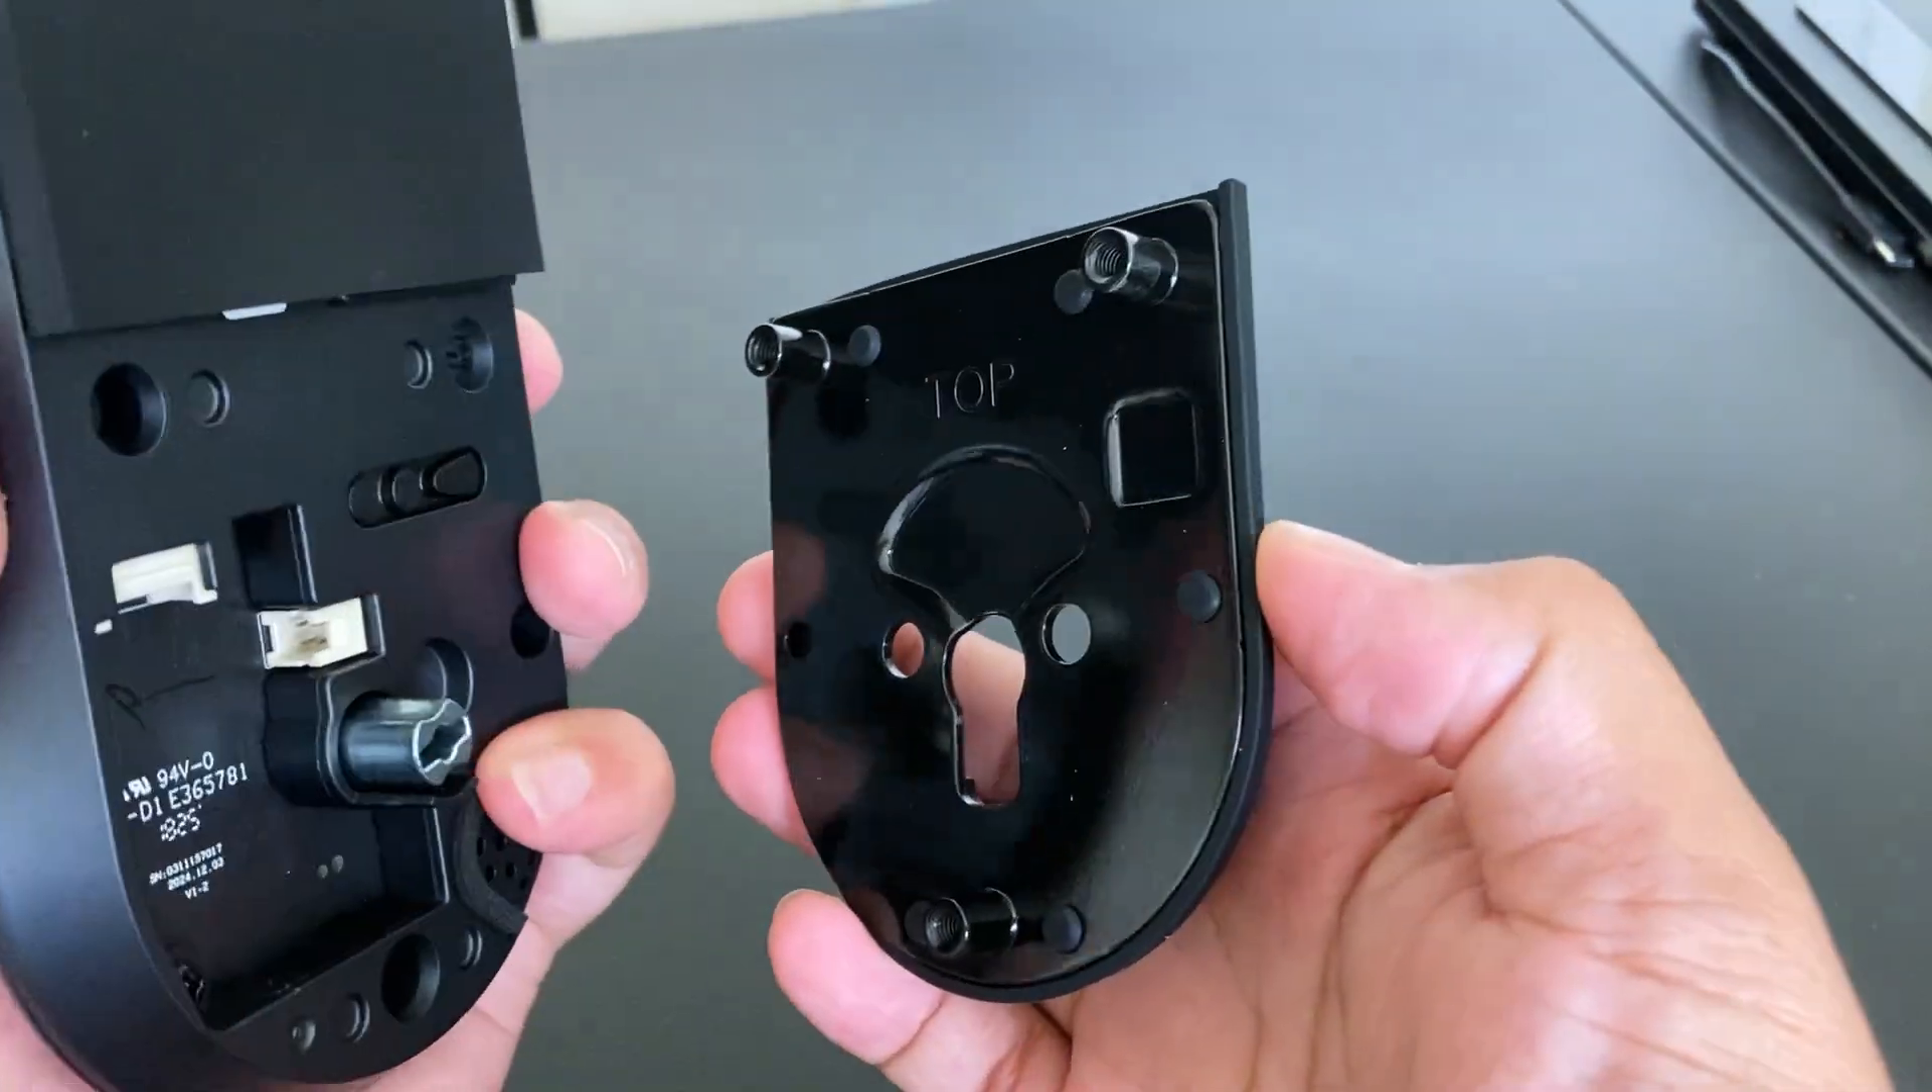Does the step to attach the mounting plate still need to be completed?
Yes.